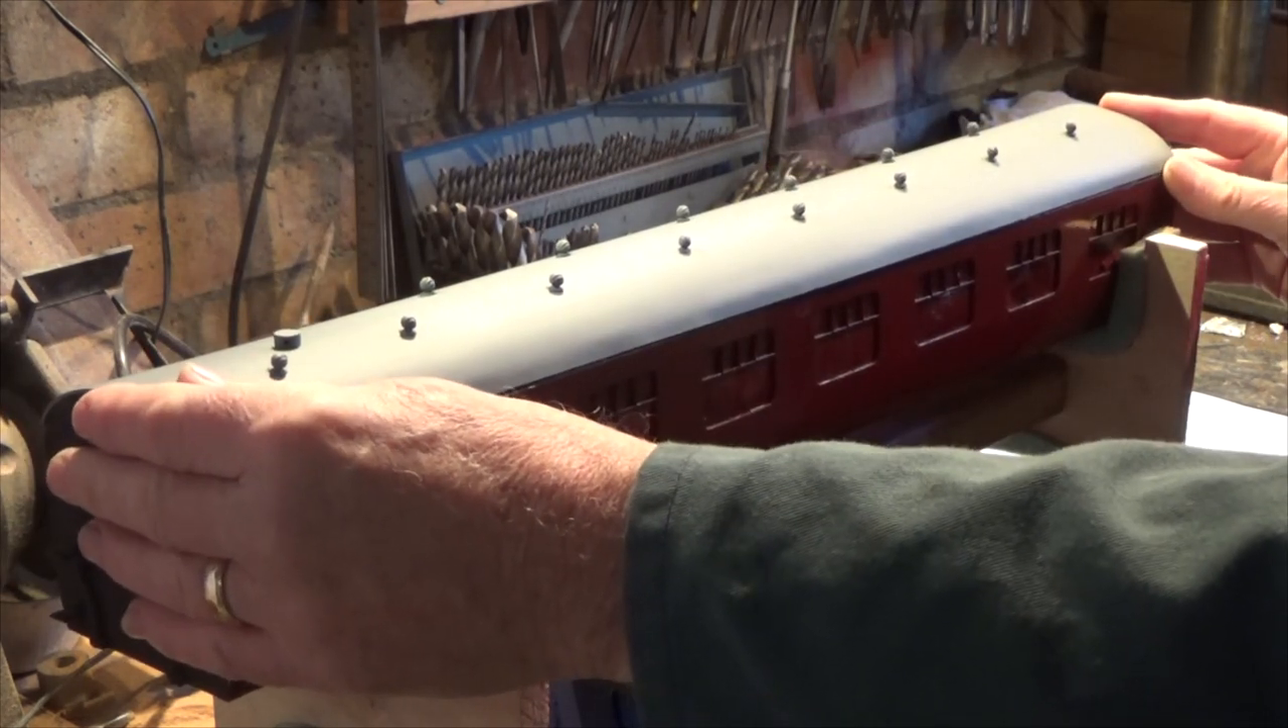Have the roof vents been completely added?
Yes.